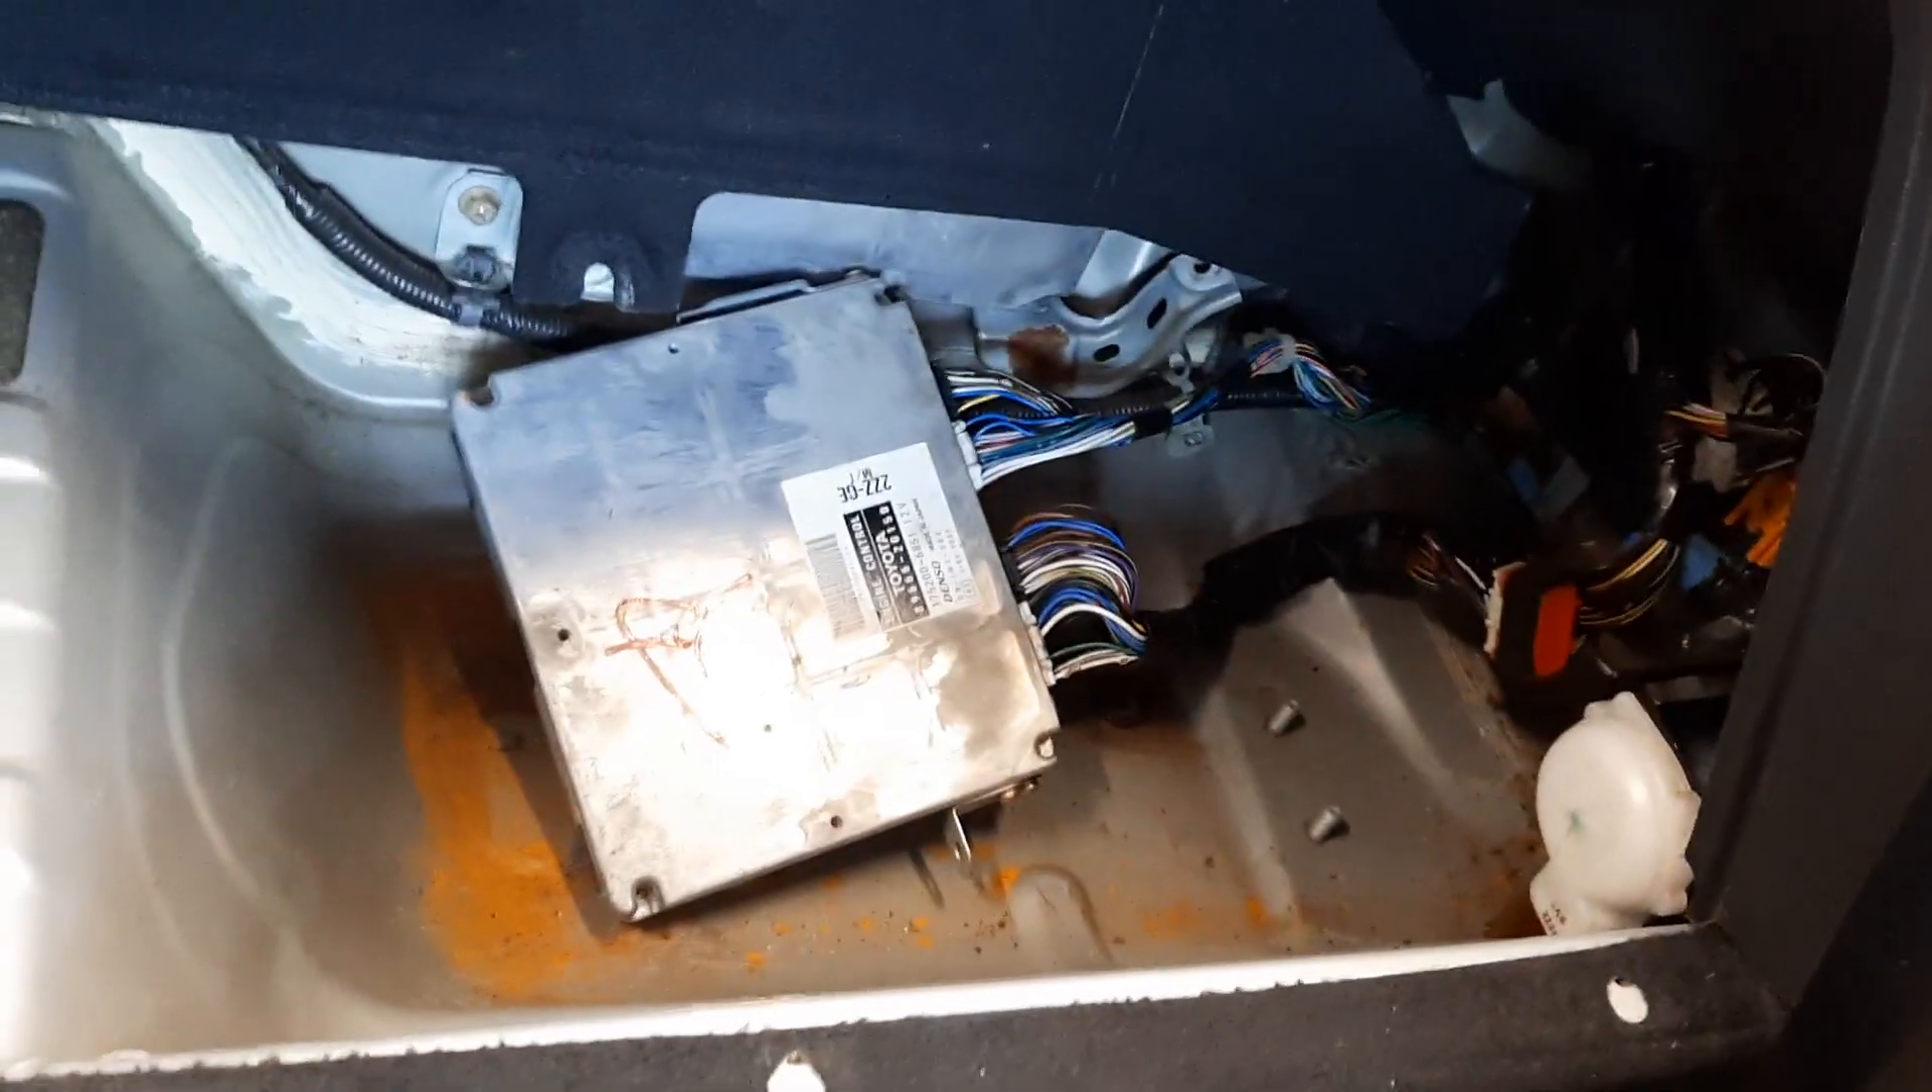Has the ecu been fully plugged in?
Yes.